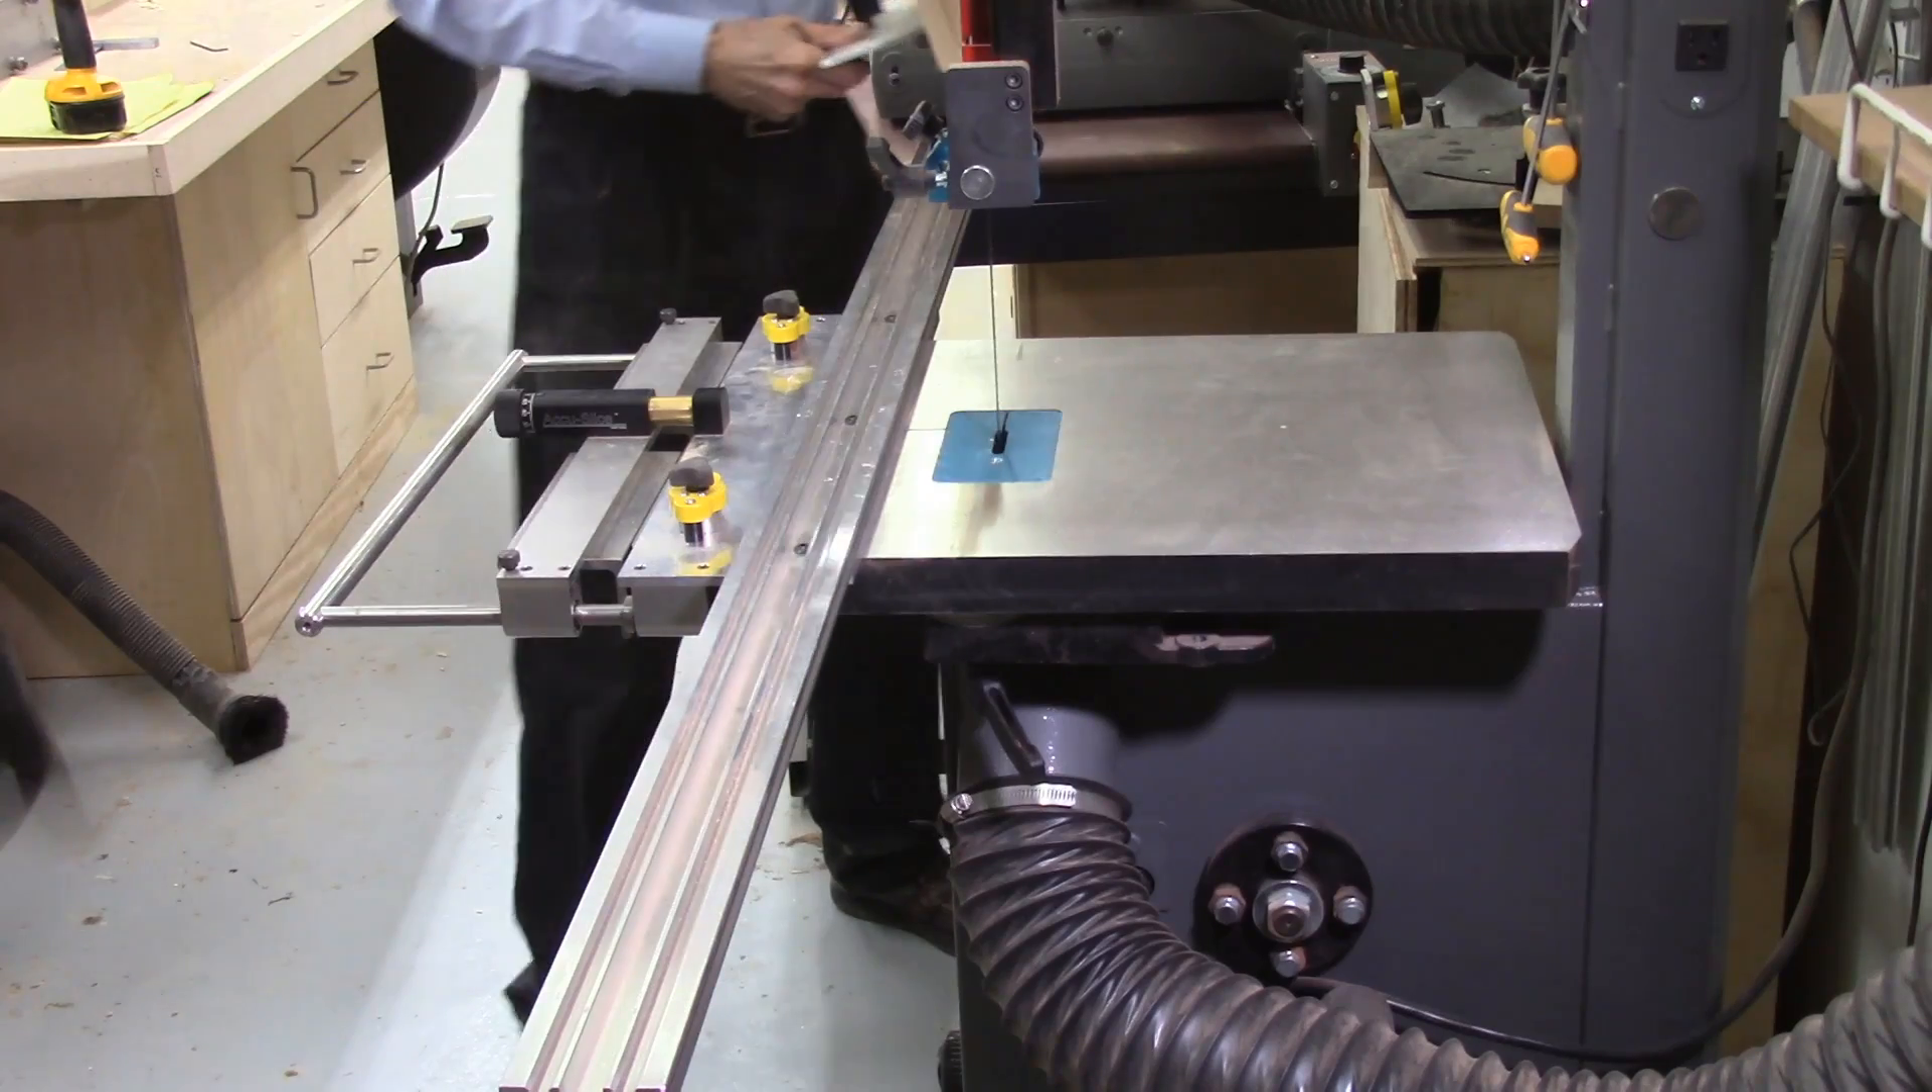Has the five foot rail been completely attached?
Yes.